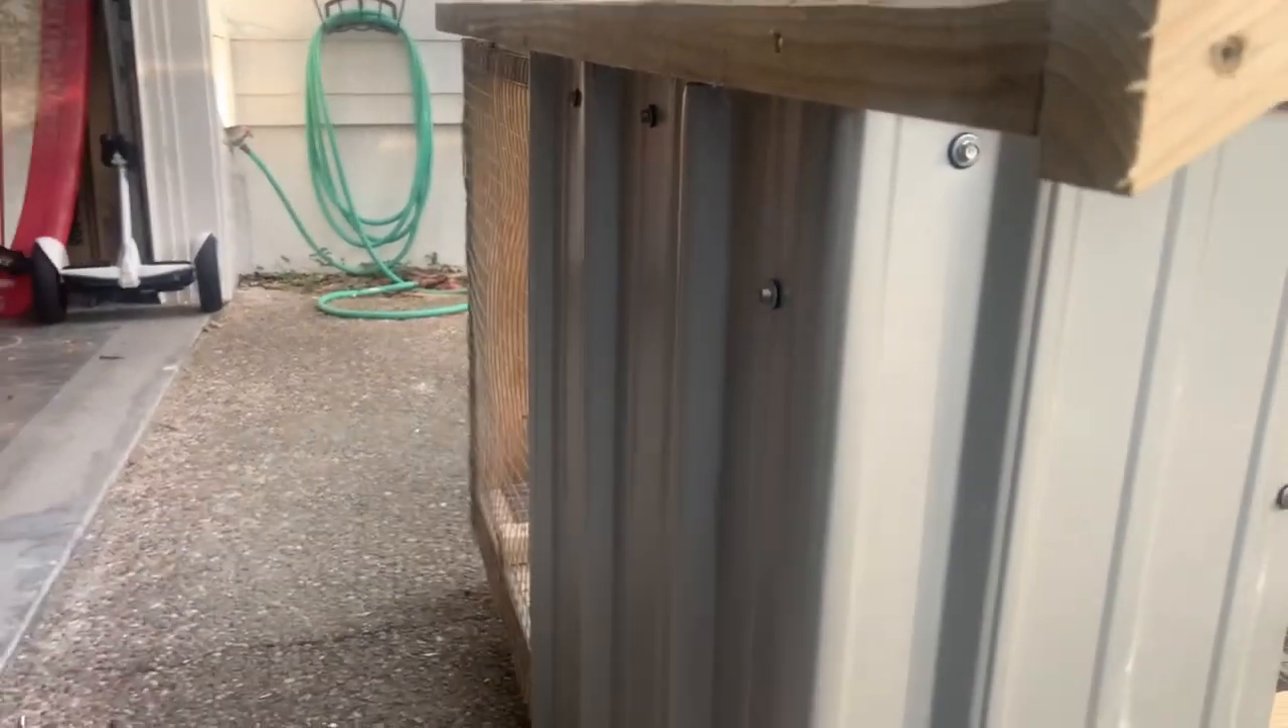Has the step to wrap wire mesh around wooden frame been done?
Yes.